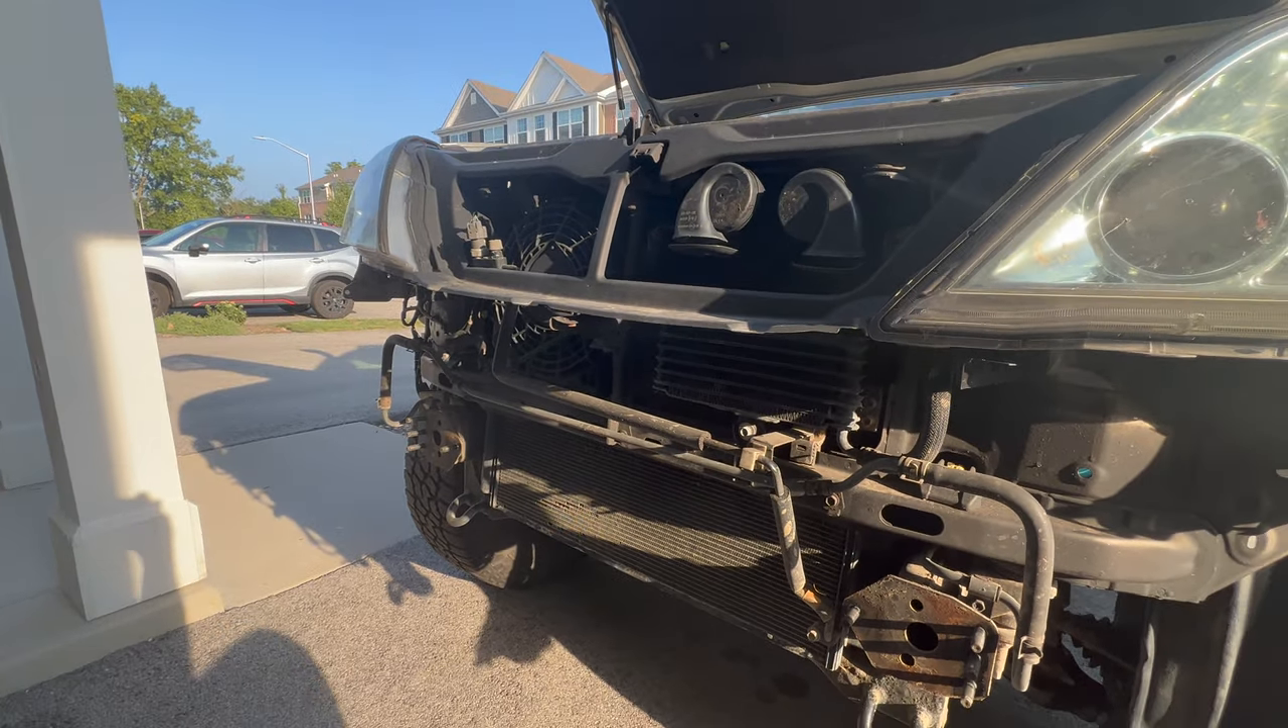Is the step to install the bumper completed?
No.